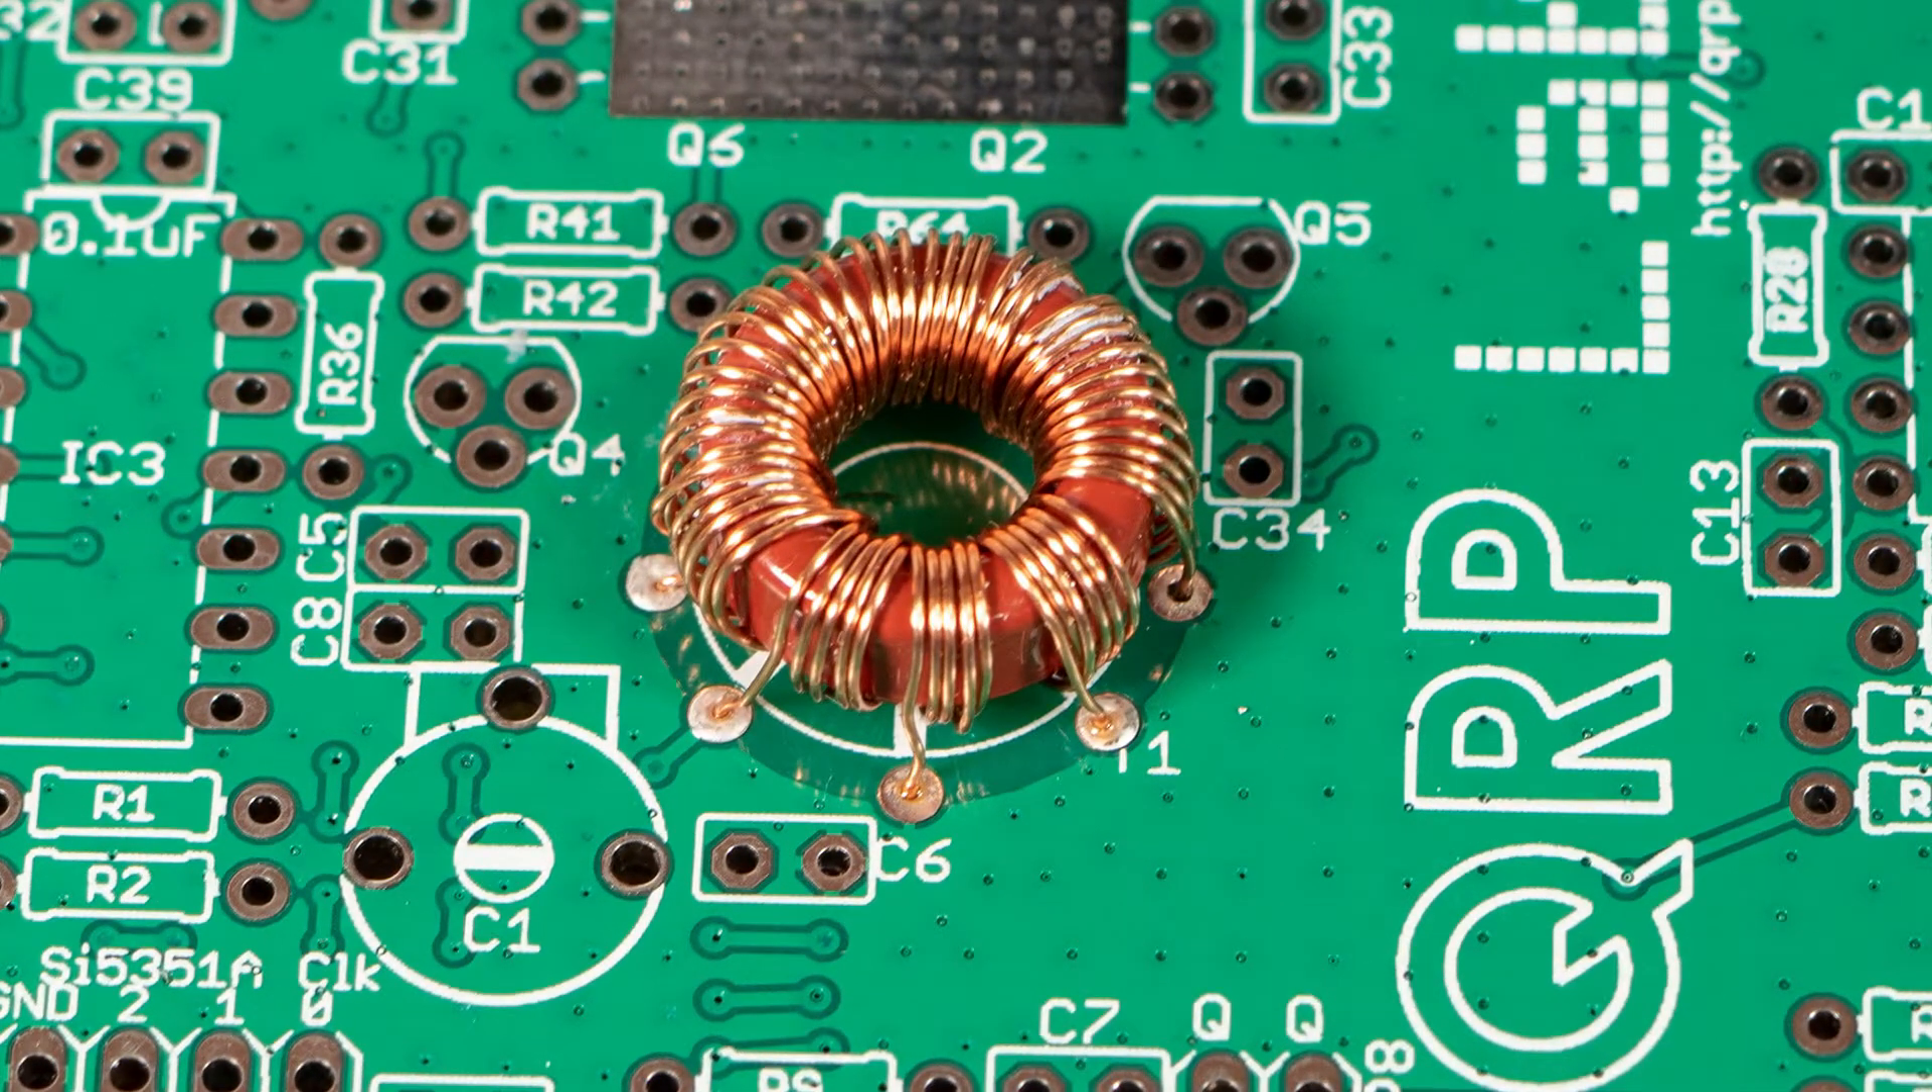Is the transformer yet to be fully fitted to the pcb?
No.